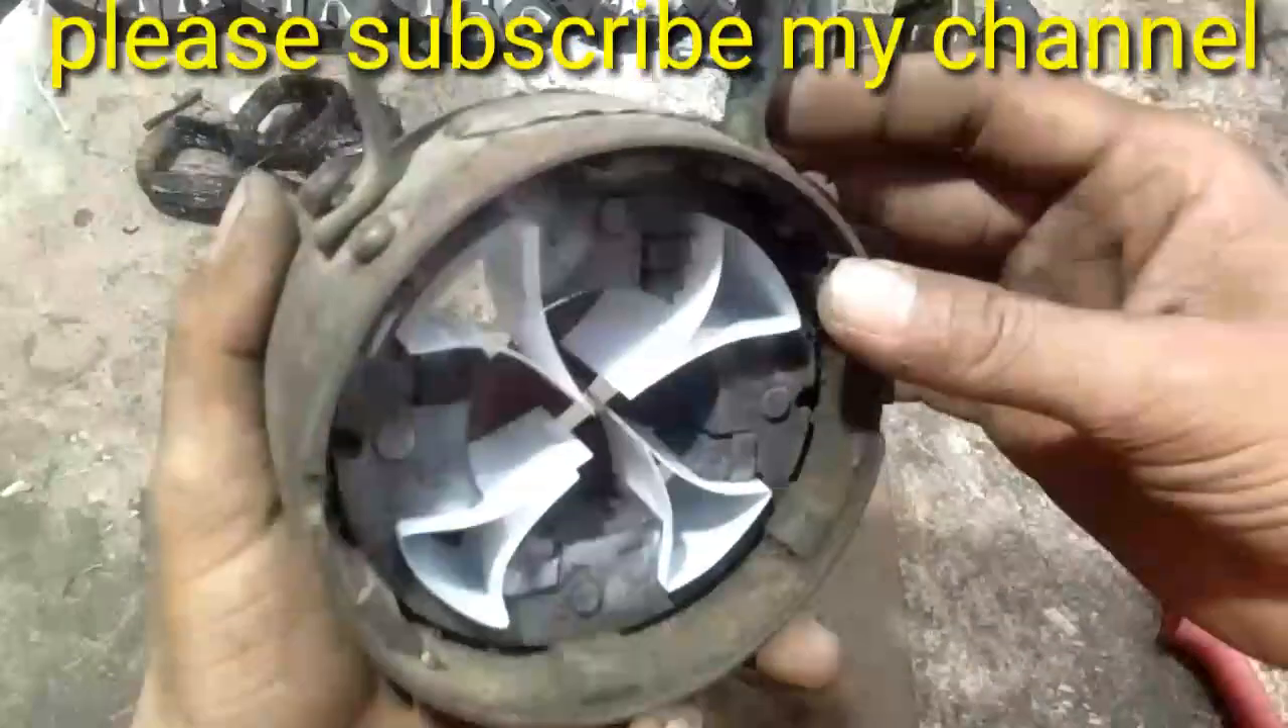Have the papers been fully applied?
Yes.